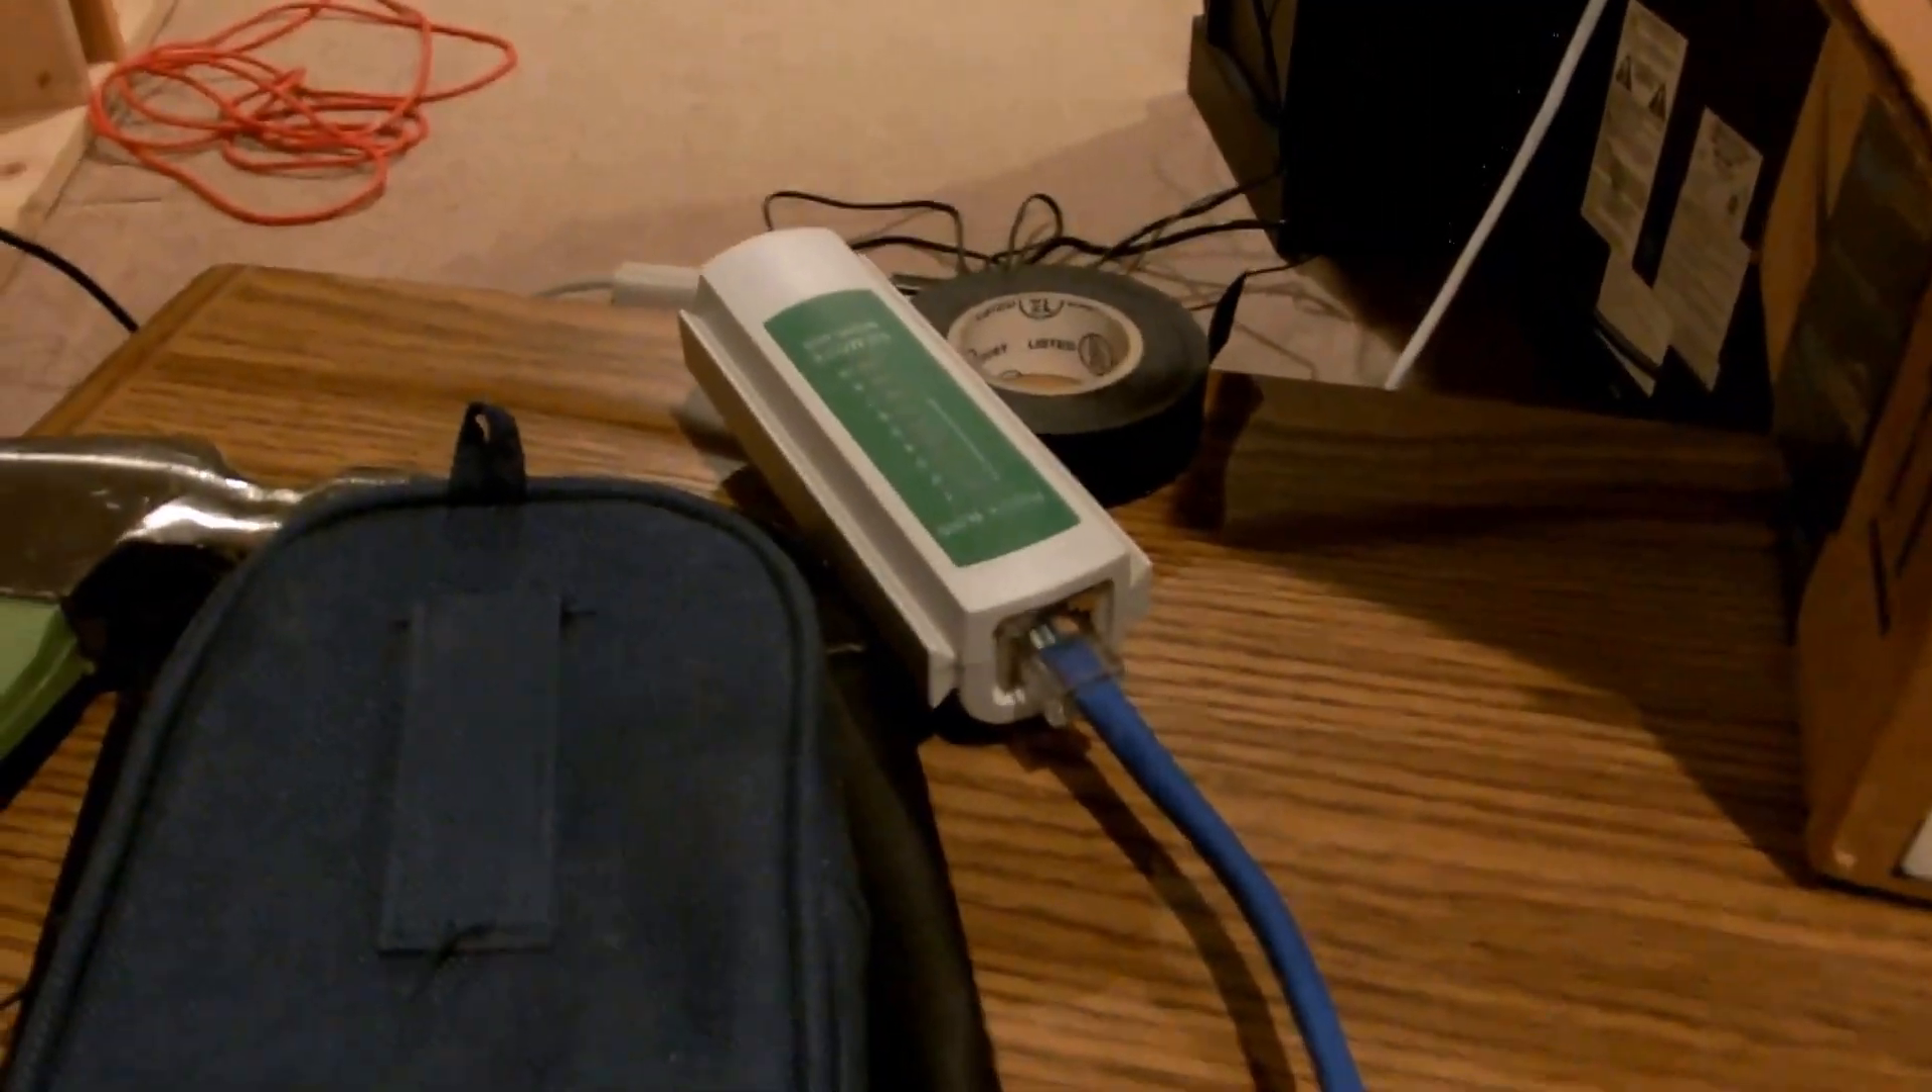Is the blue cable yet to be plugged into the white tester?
No.